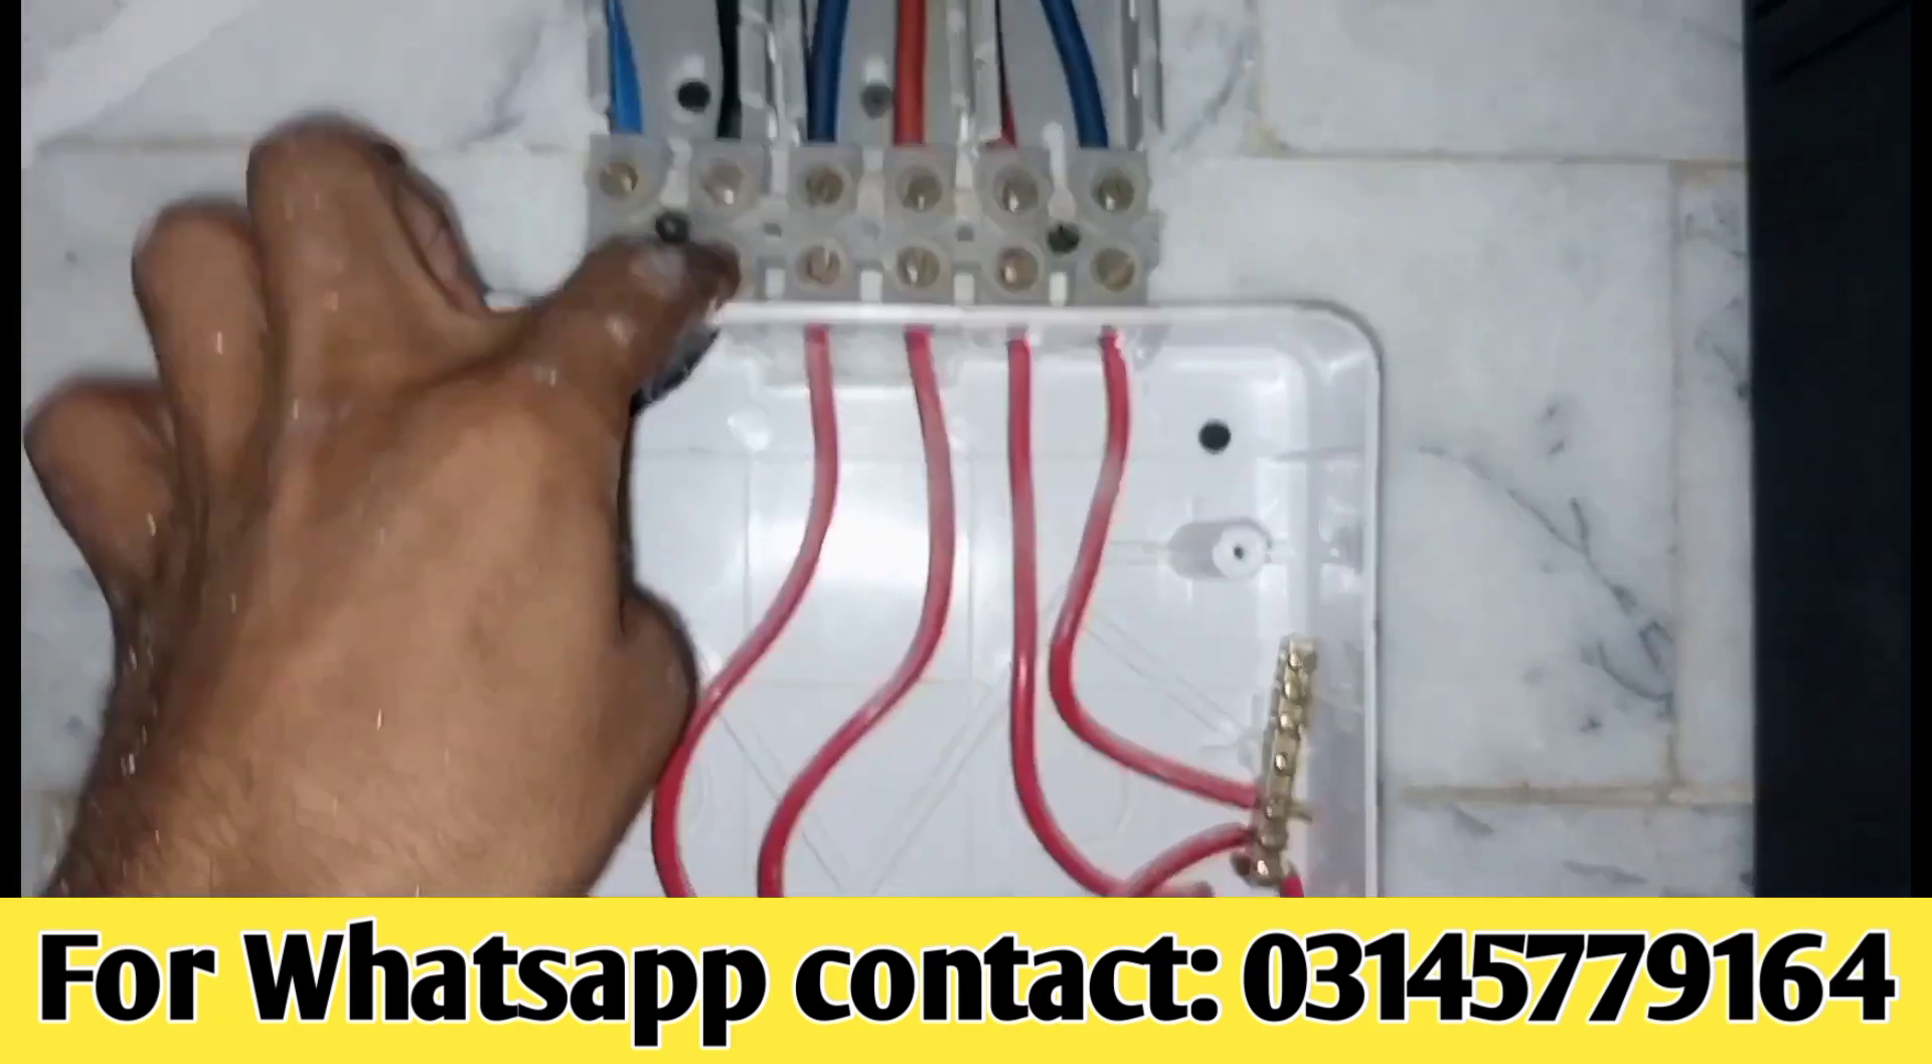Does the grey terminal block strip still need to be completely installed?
No.